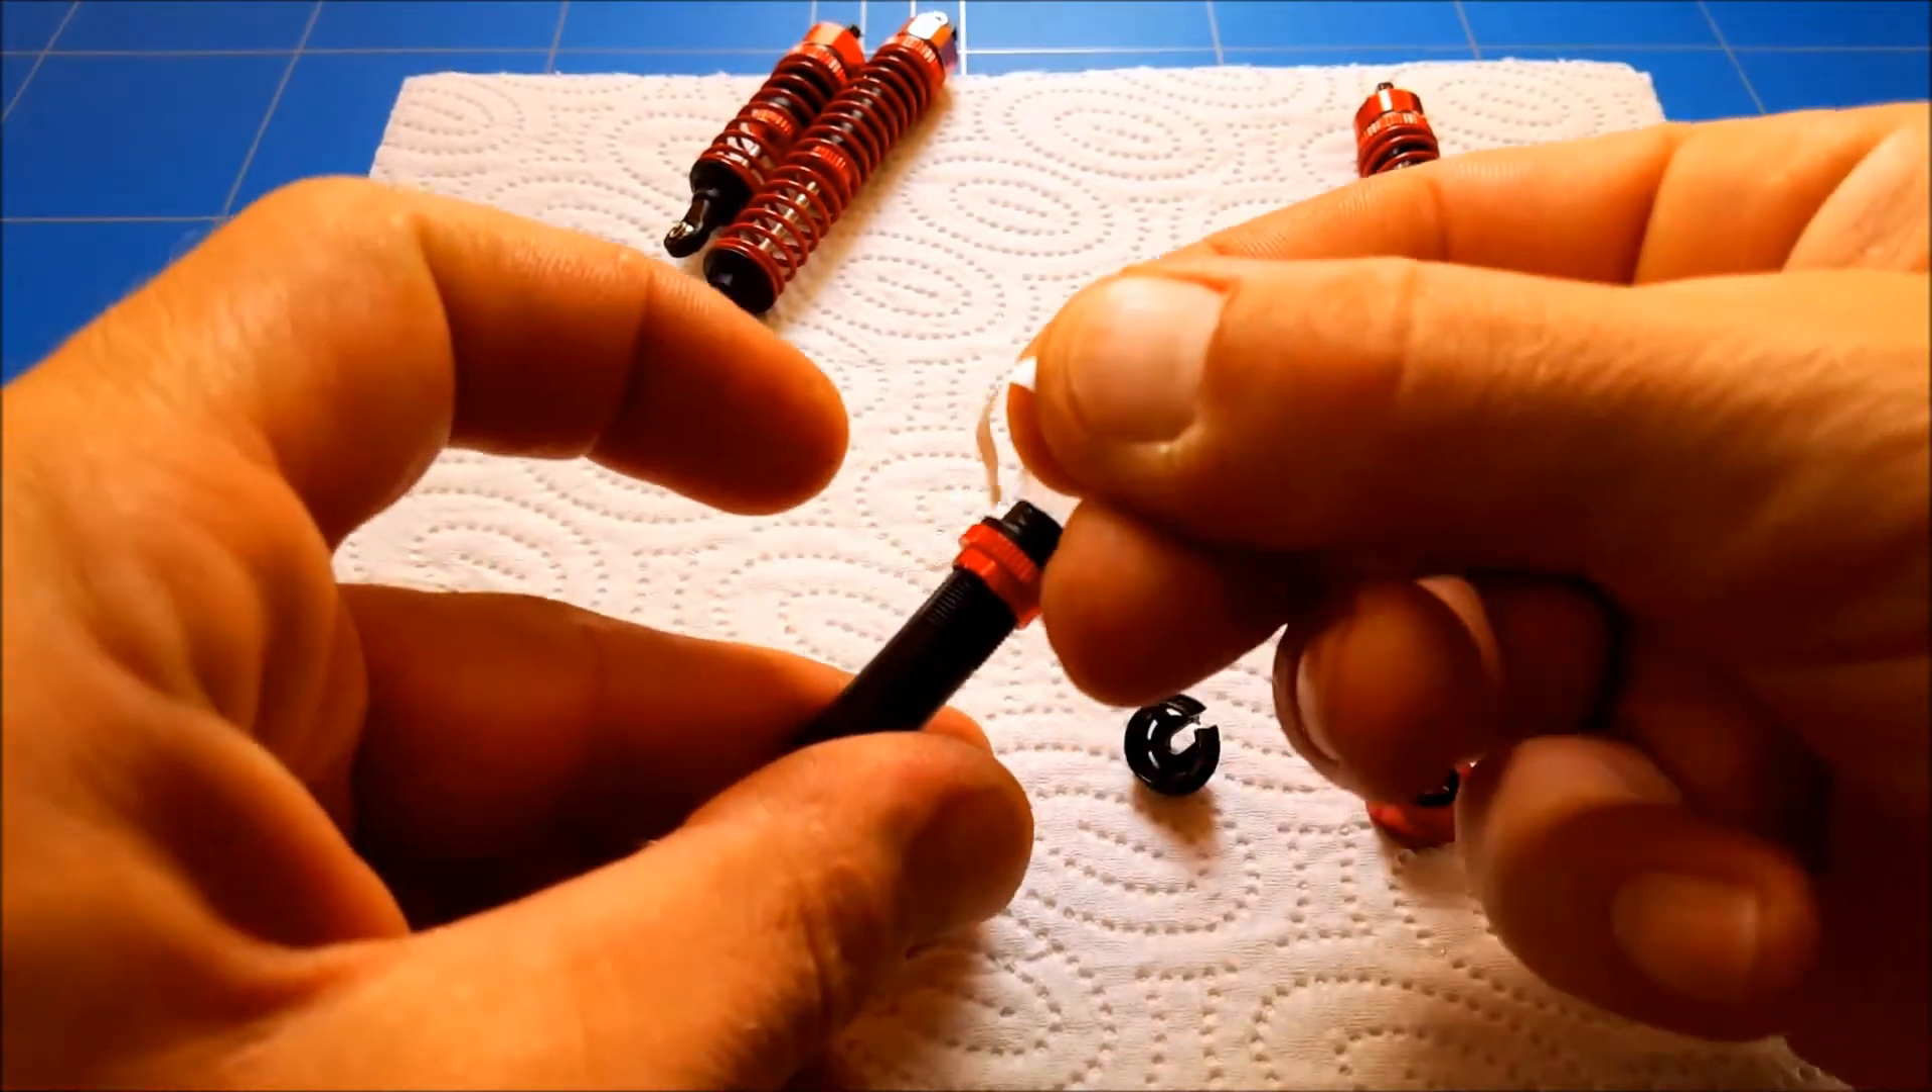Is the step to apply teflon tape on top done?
No.